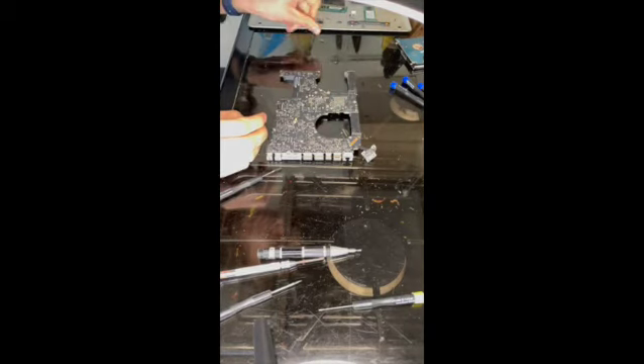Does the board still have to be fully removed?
No.